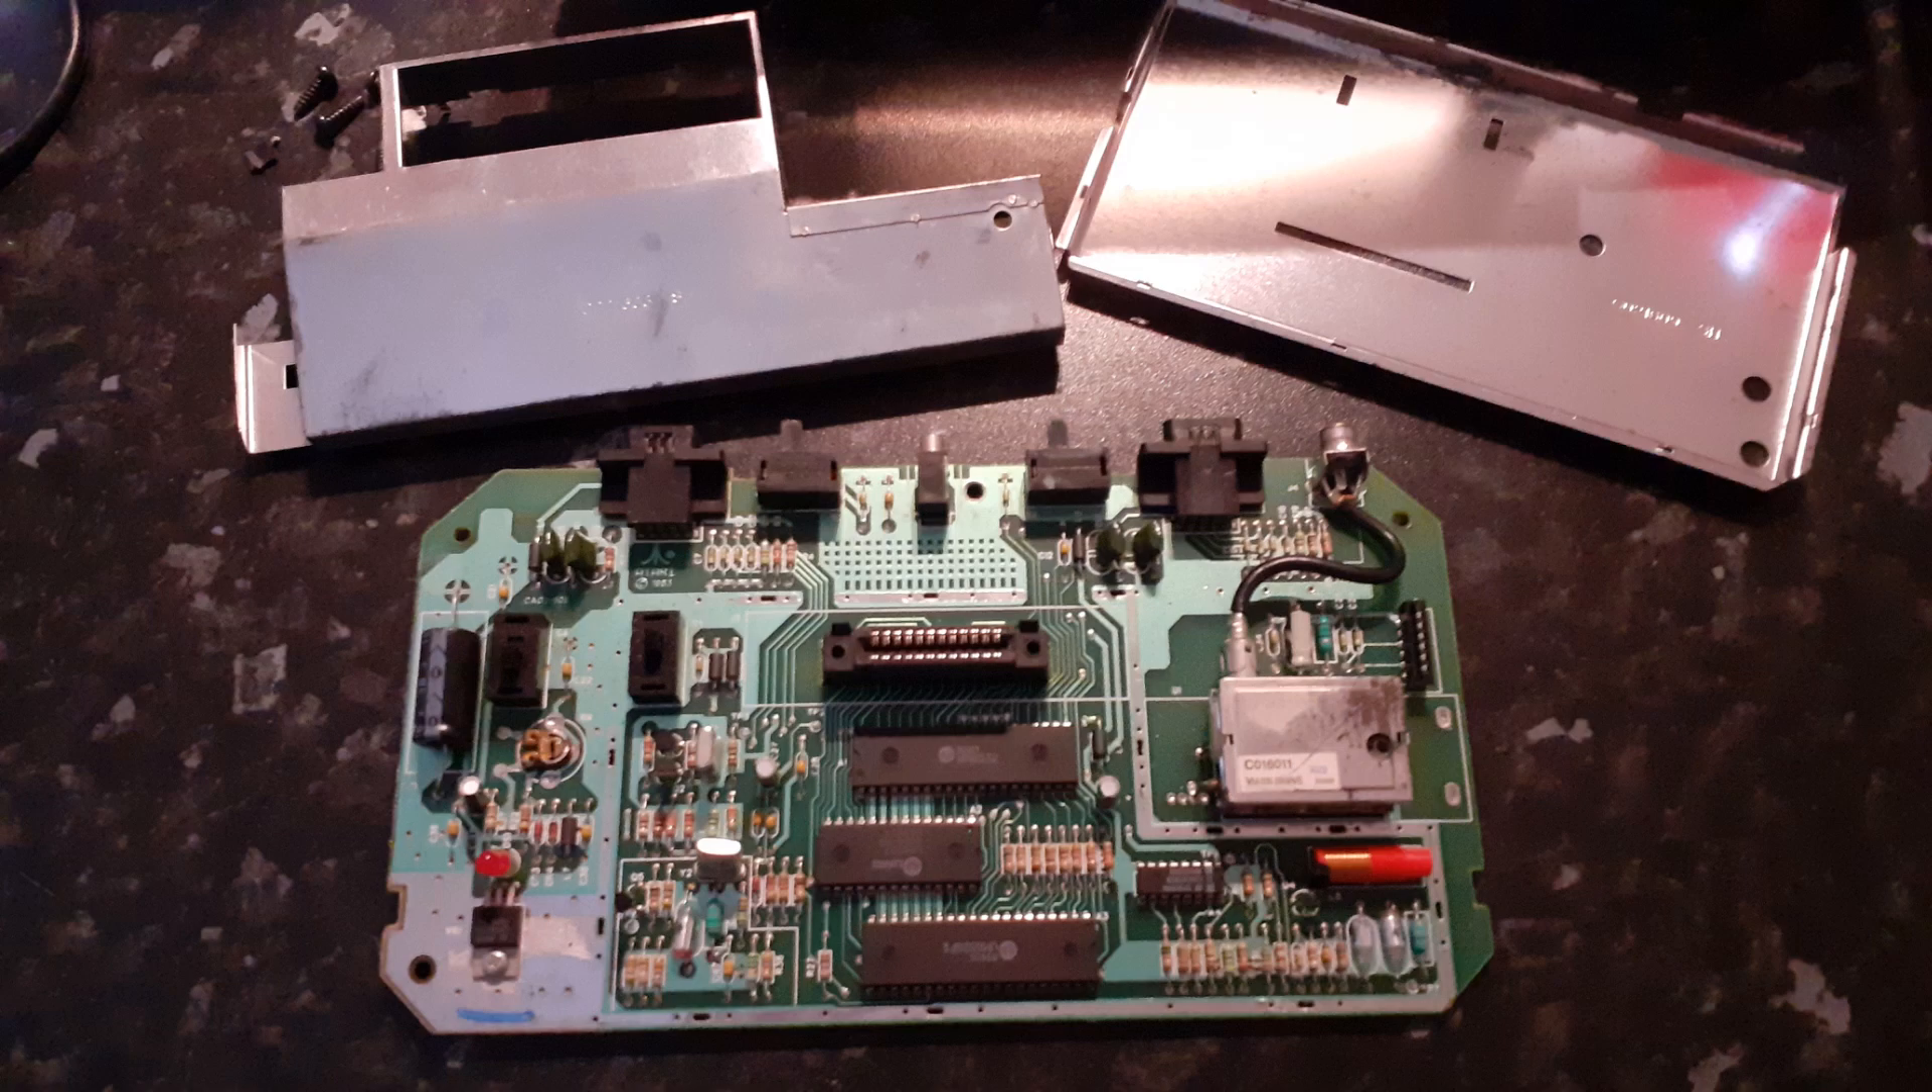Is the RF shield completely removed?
Yes.